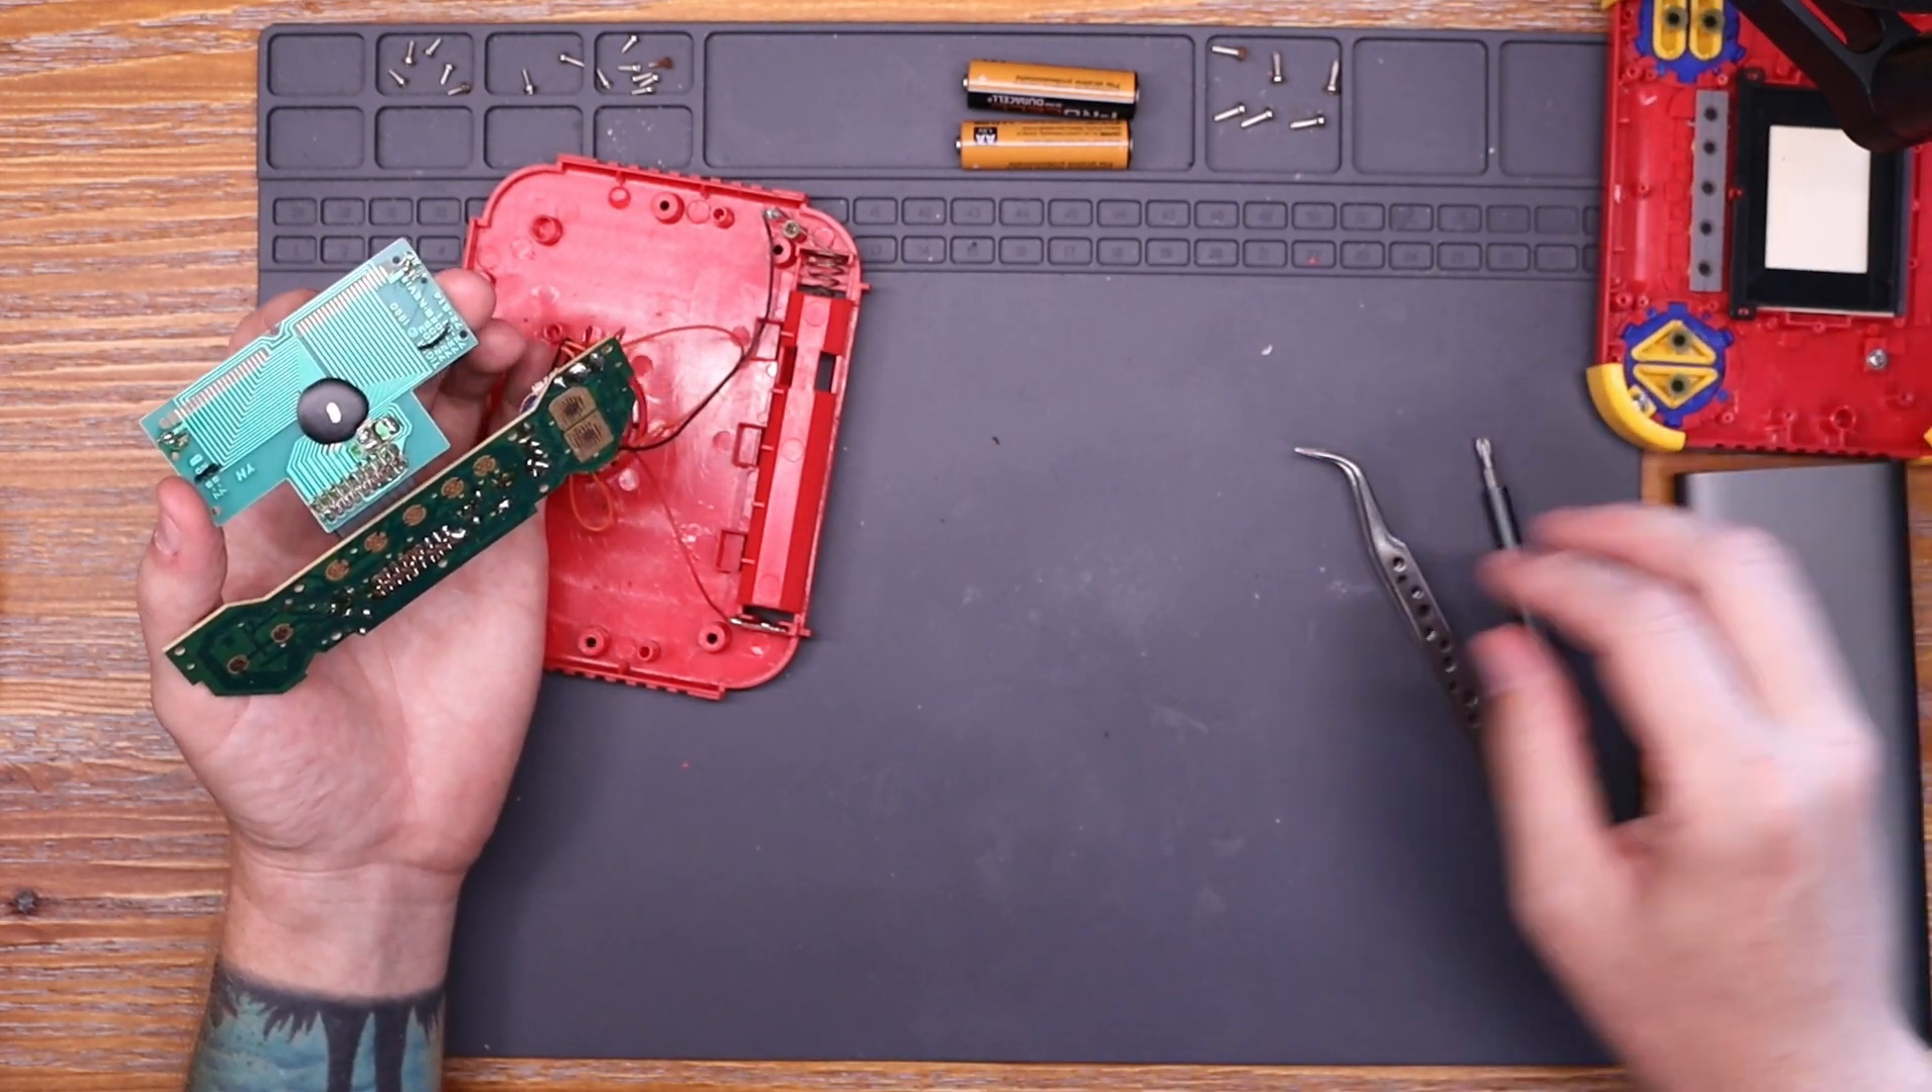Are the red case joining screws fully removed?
Yes.